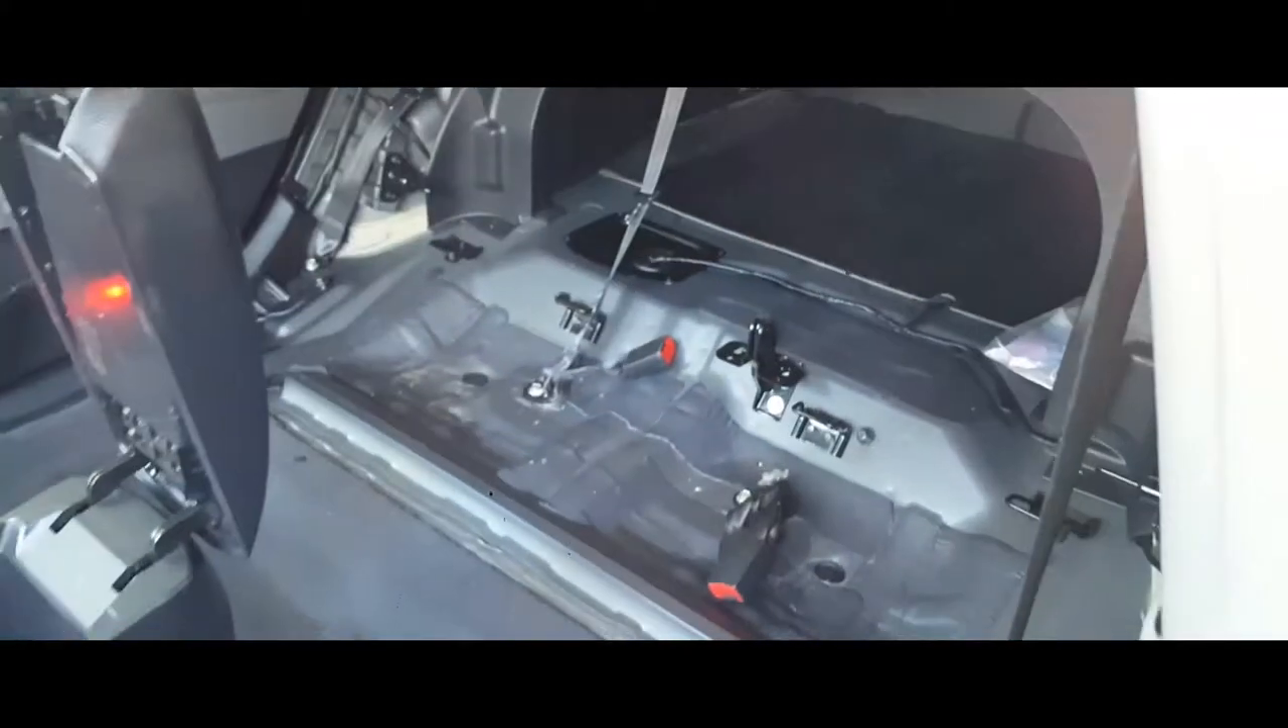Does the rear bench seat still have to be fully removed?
No.